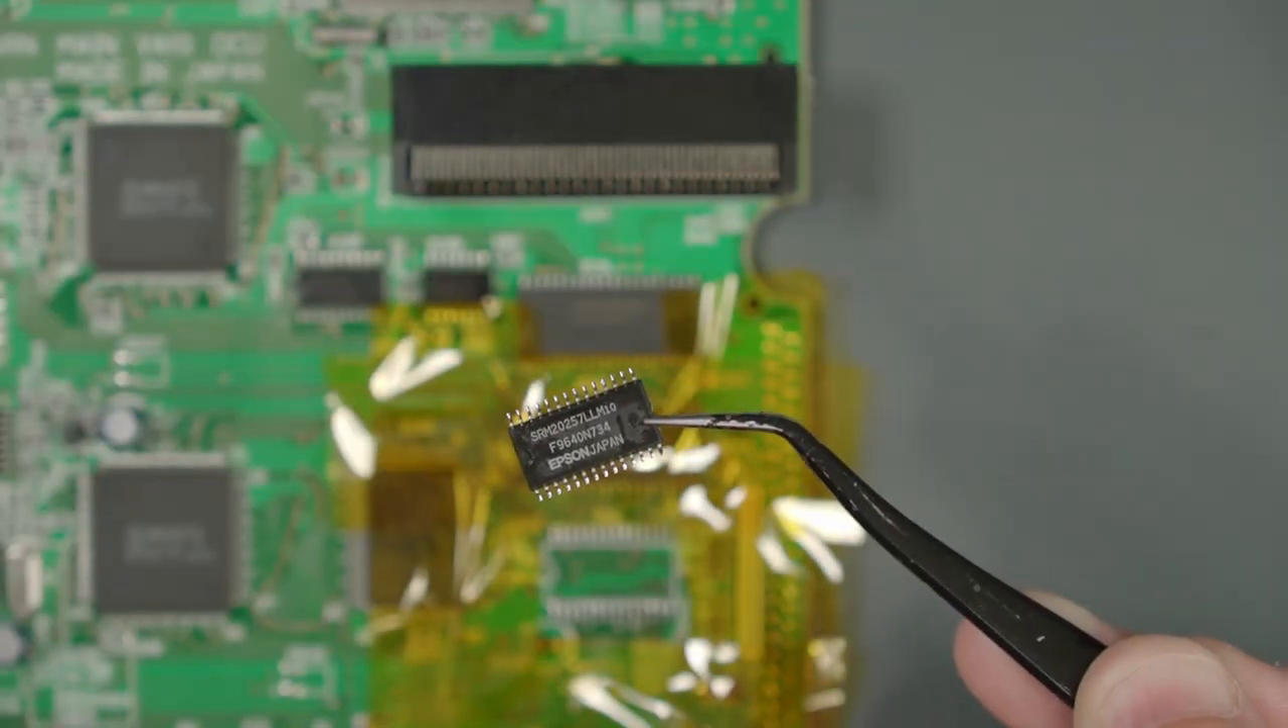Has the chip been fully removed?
Yes.